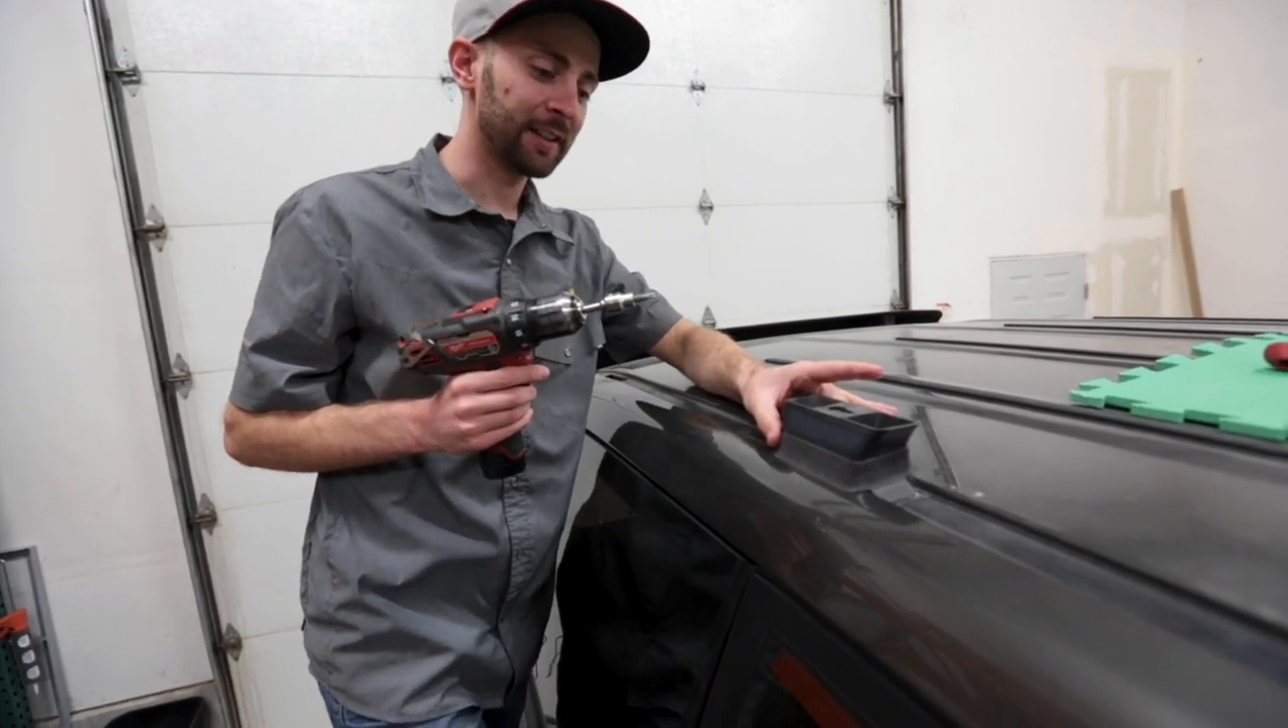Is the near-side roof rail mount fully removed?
No.